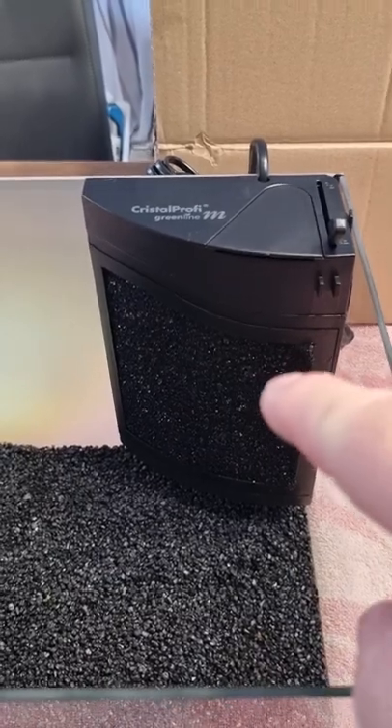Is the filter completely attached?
Yes.